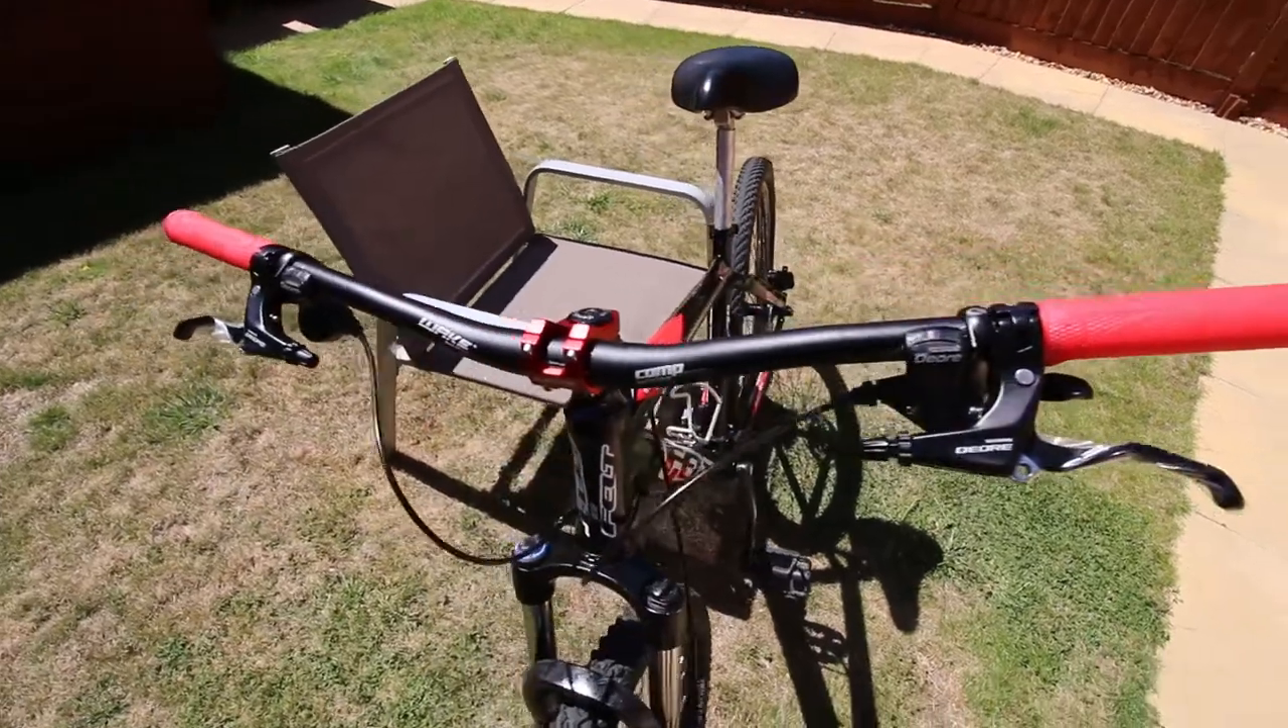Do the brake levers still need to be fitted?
No.